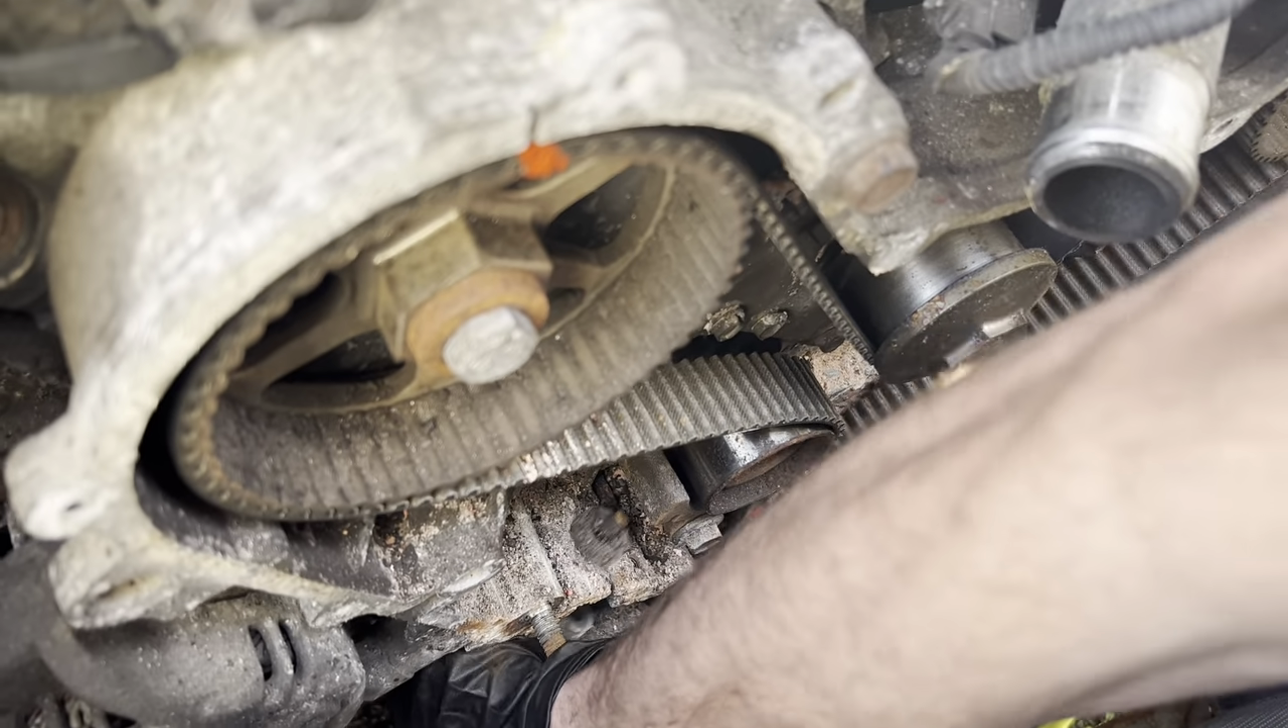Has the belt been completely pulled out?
No.